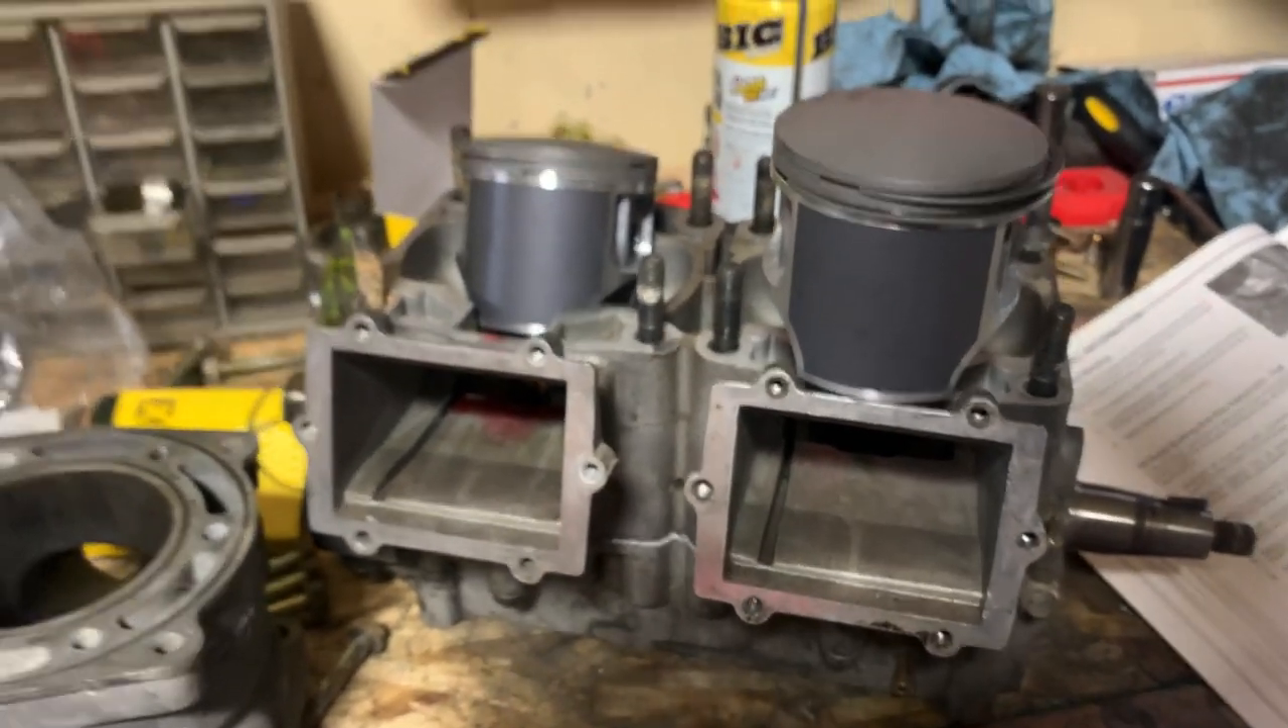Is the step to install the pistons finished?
Yes.